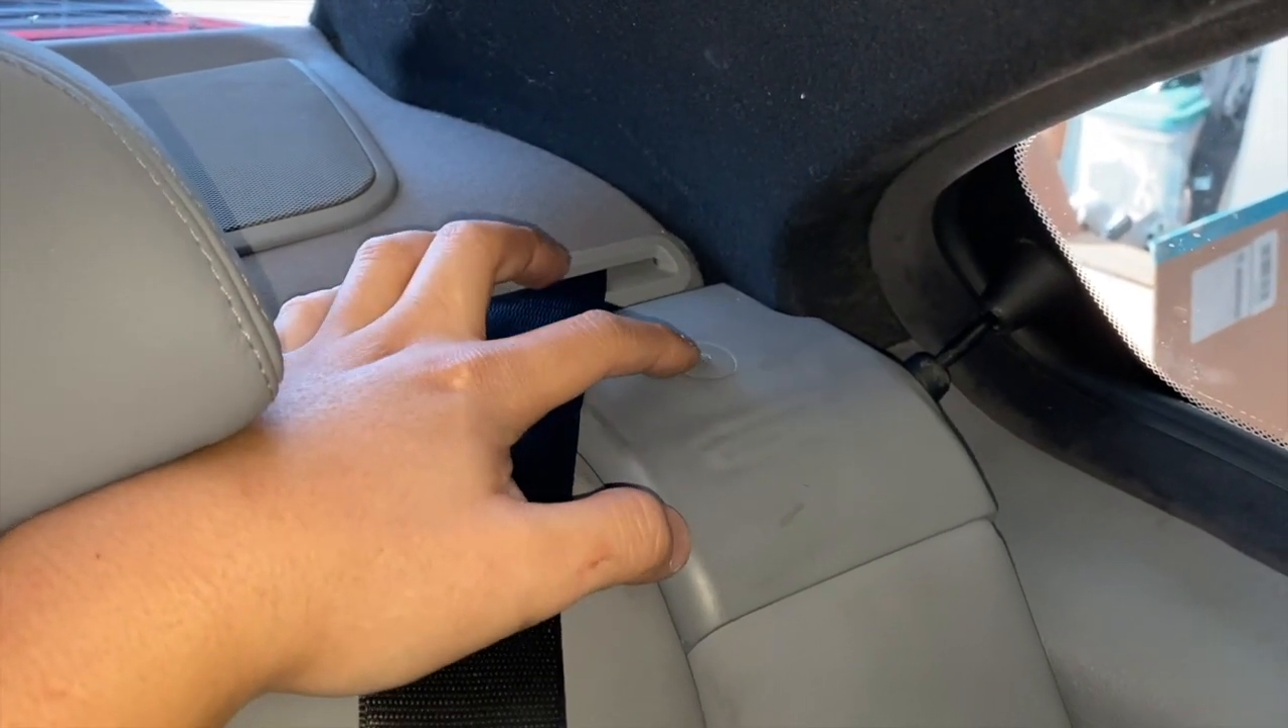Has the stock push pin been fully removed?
No.